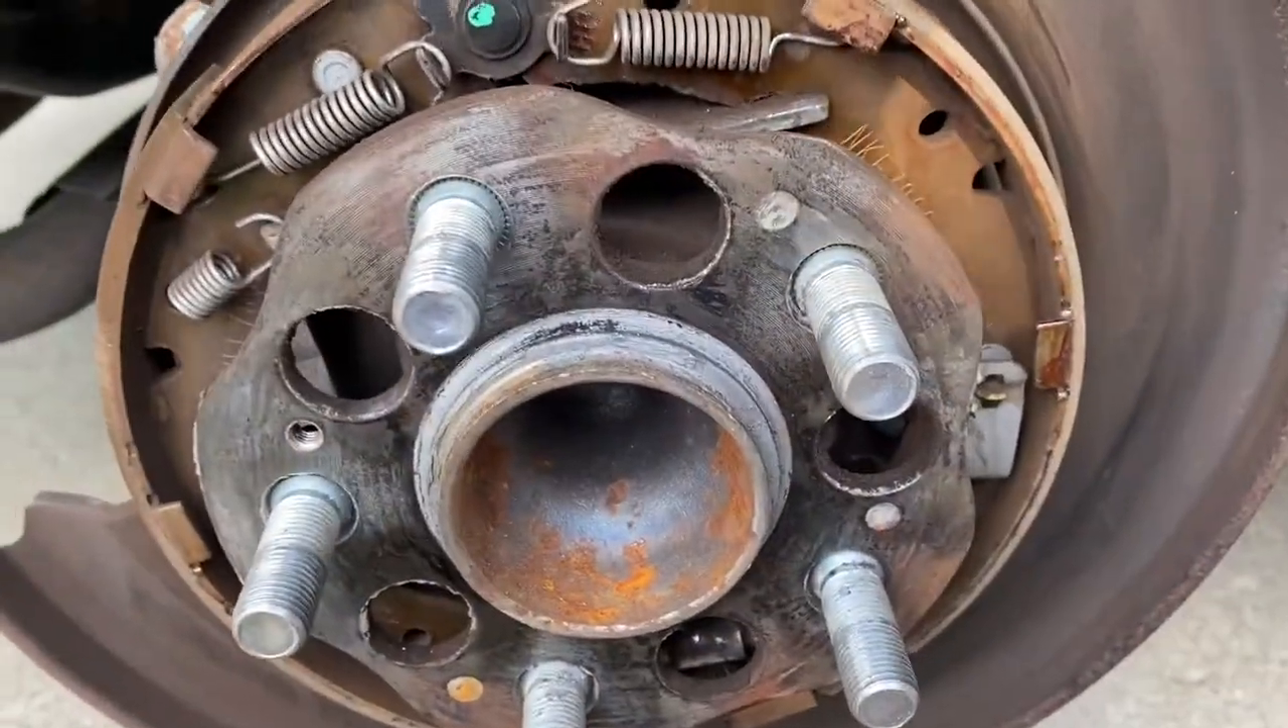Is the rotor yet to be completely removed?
No.